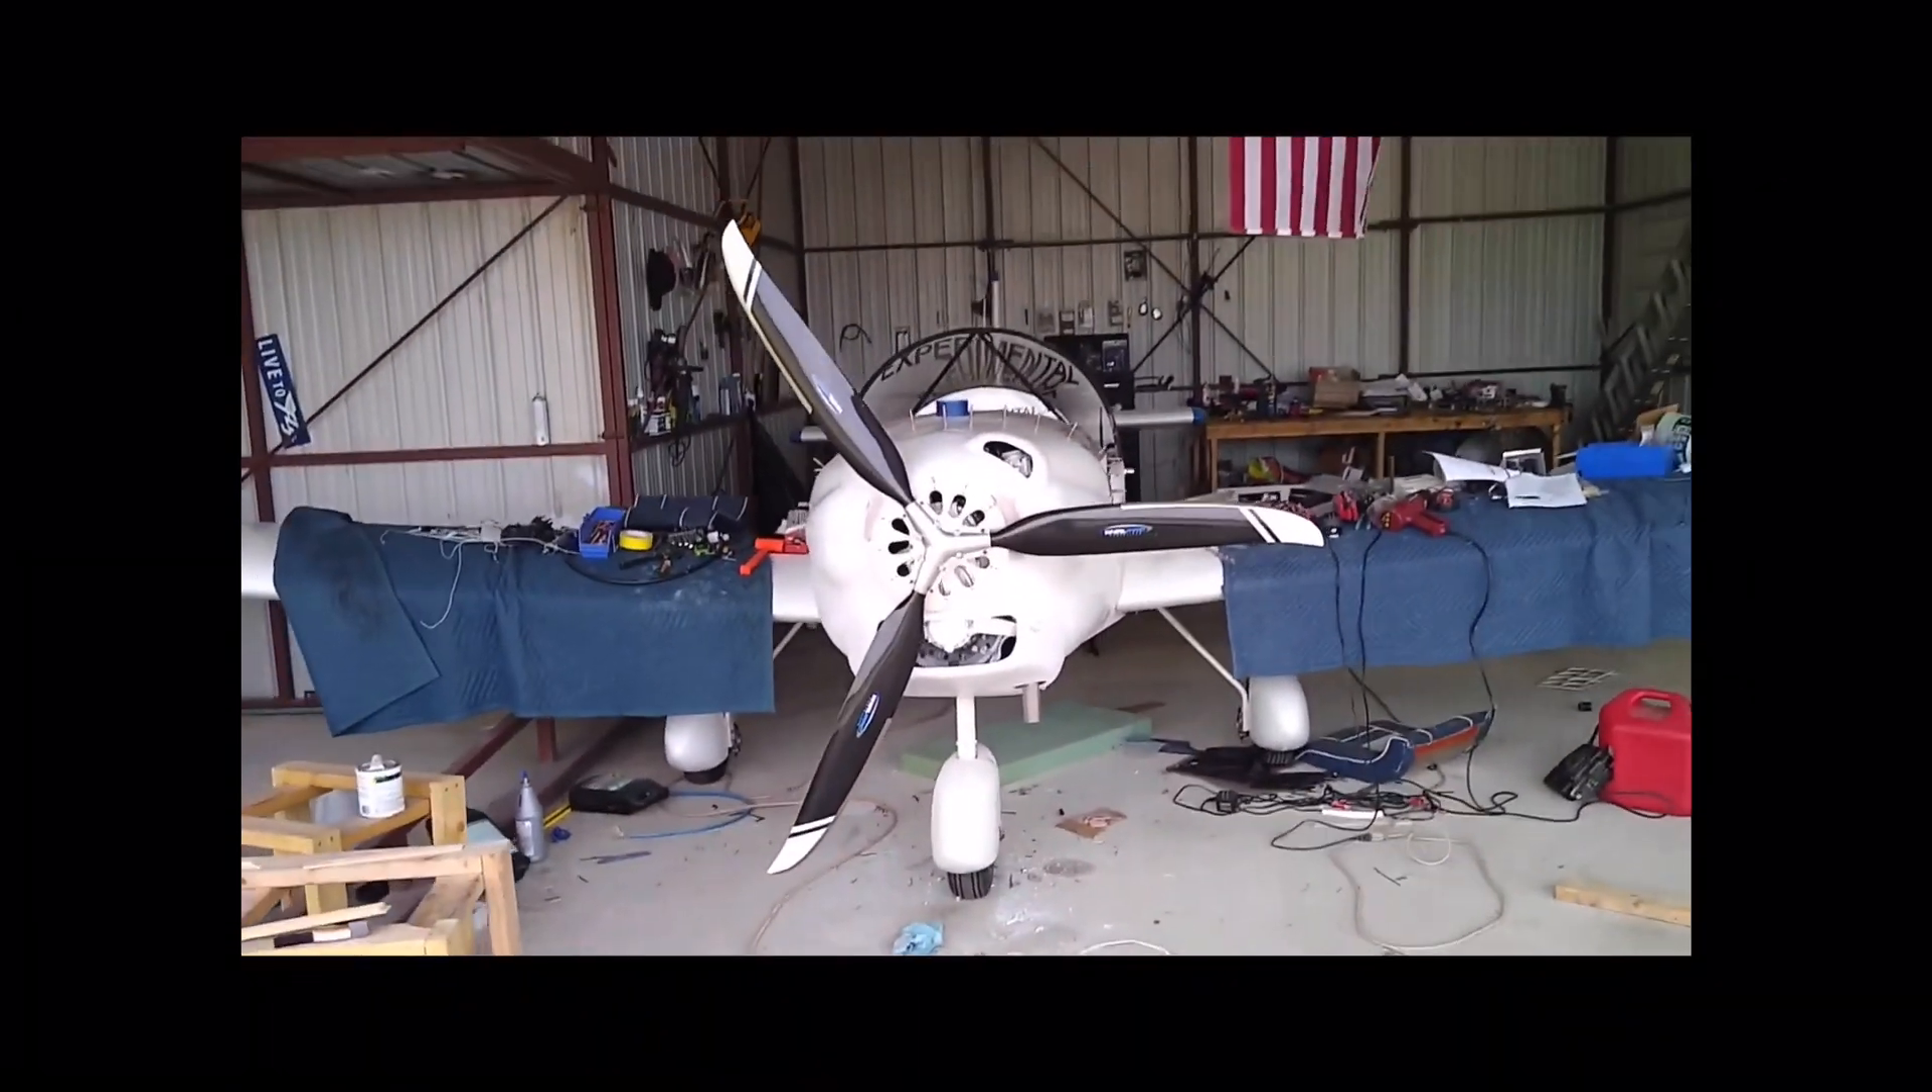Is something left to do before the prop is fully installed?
No.